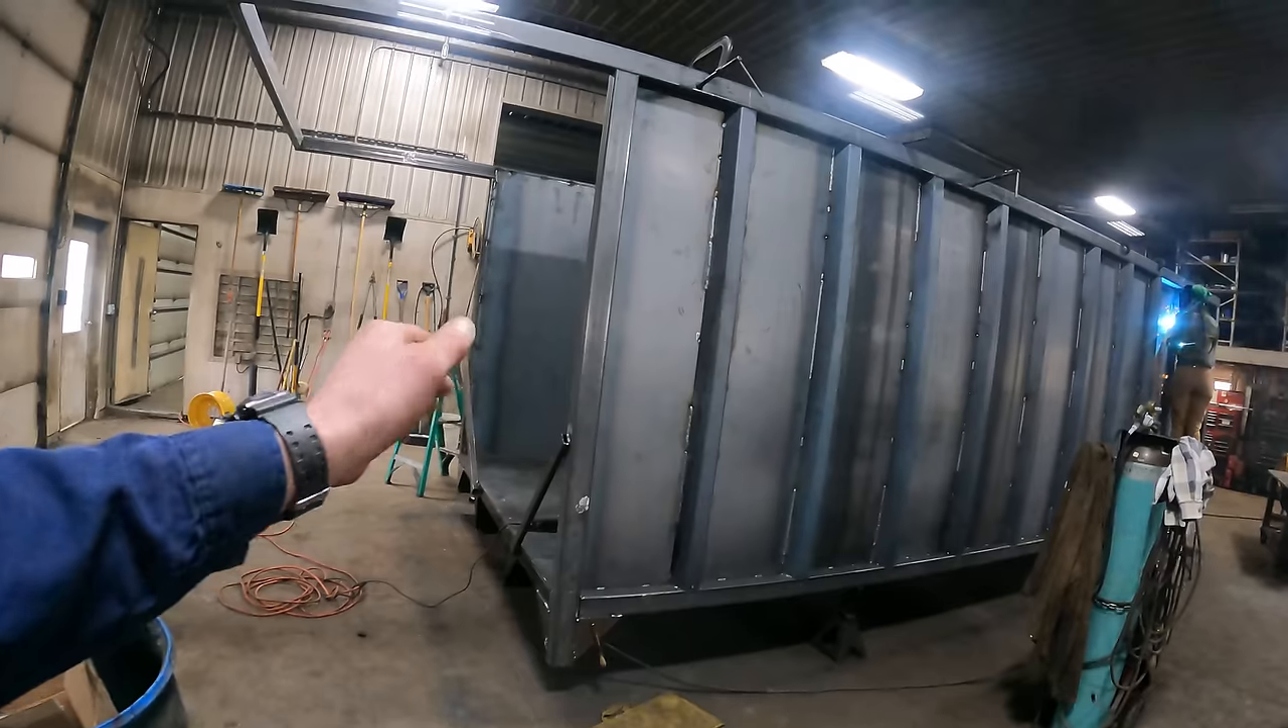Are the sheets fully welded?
No.